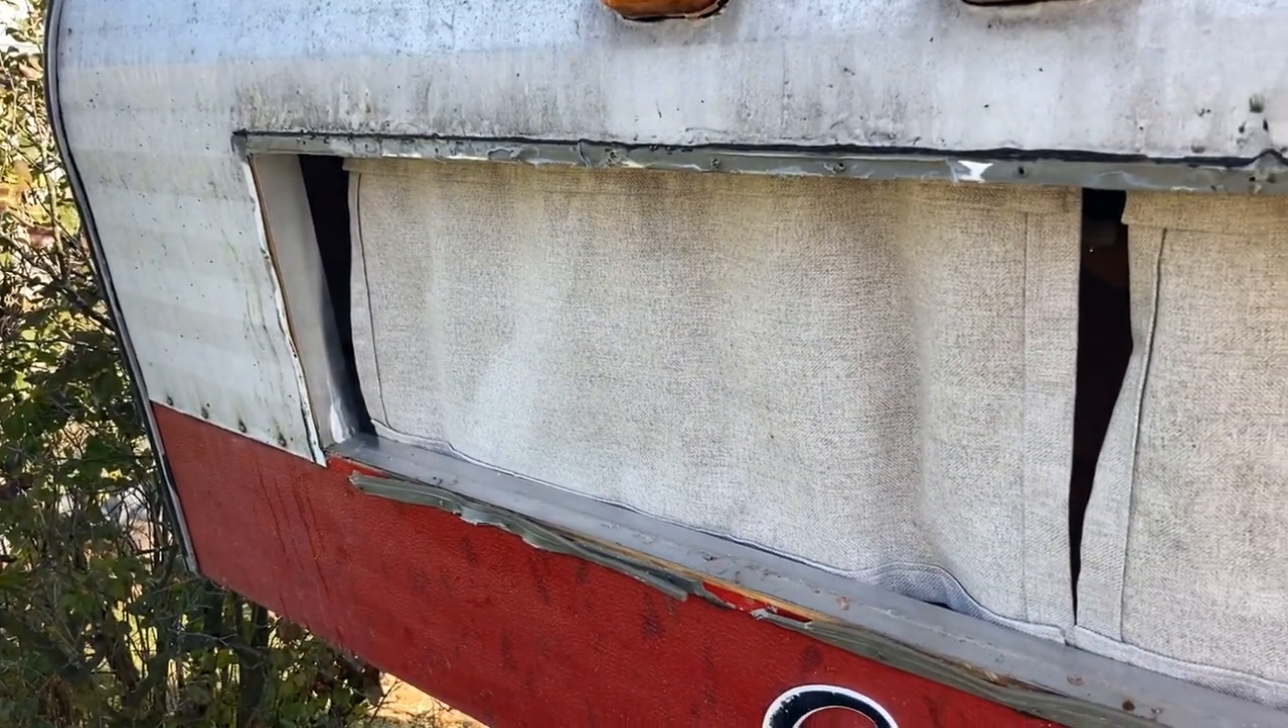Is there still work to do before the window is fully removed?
No.